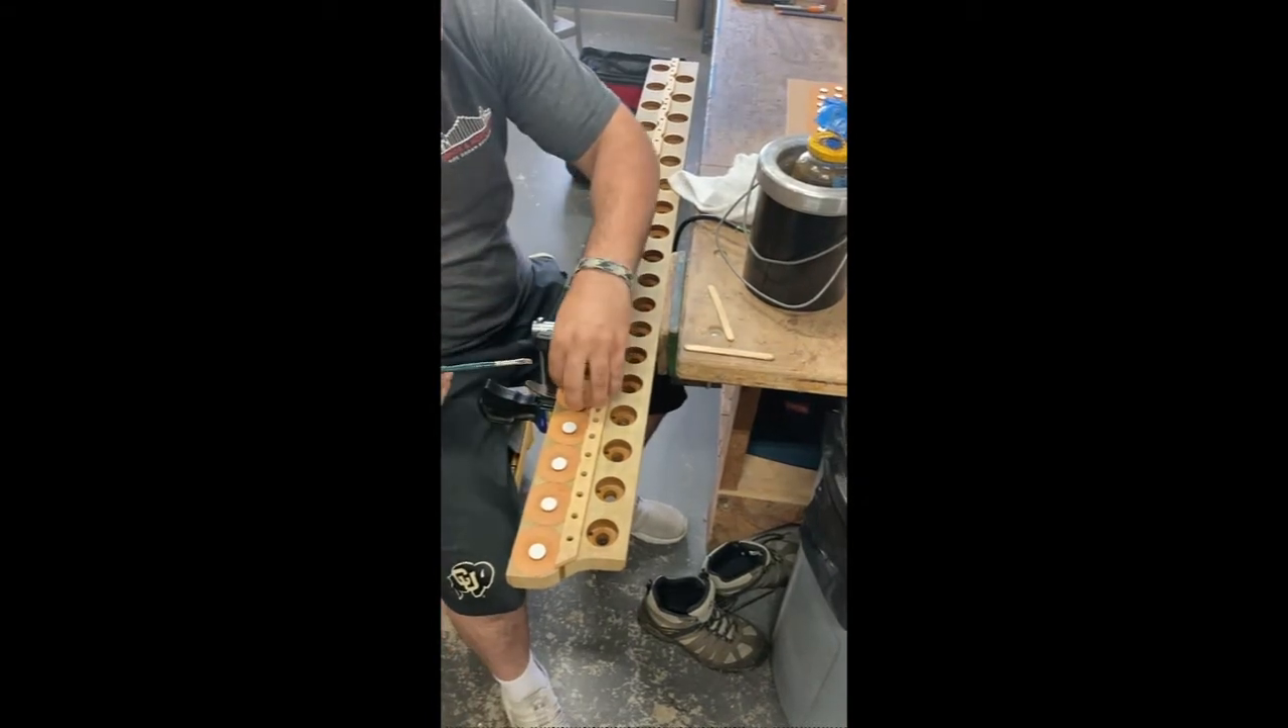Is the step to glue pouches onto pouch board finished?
No.